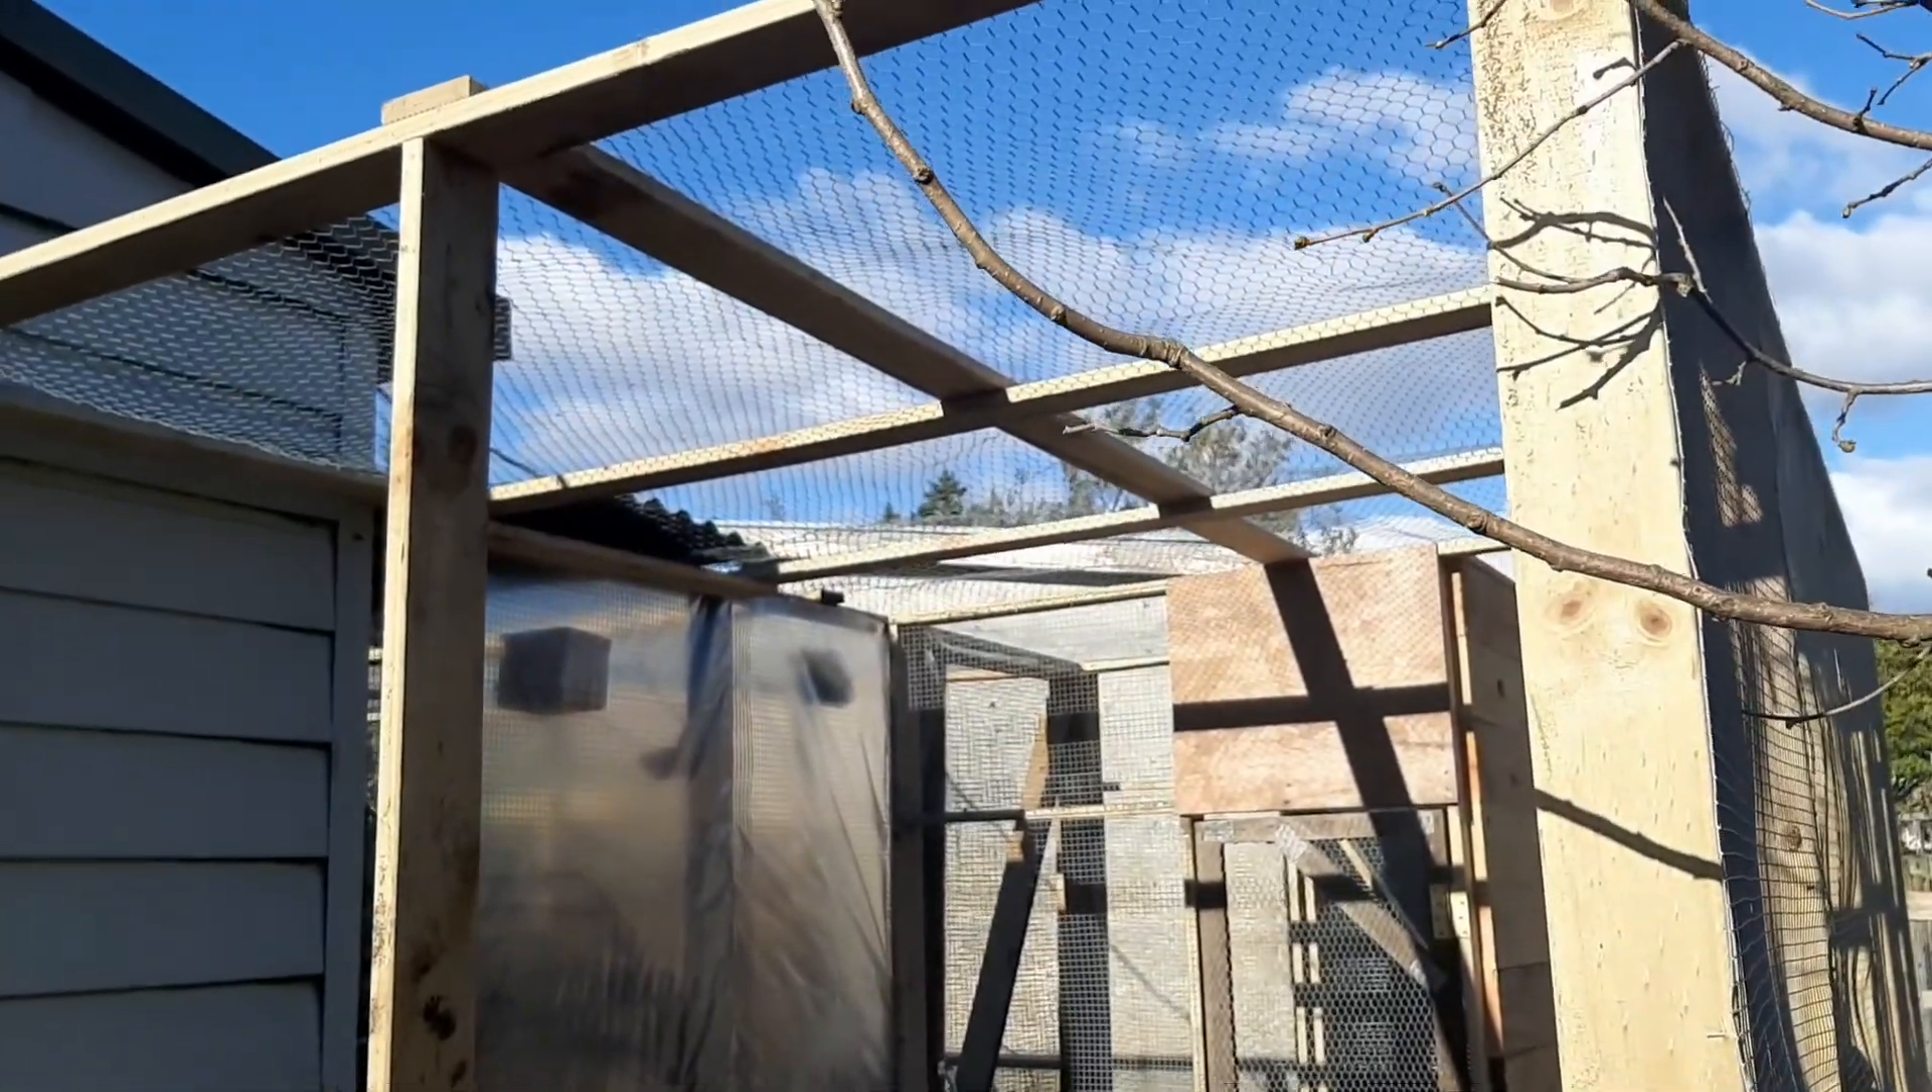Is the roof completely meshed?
Yes.